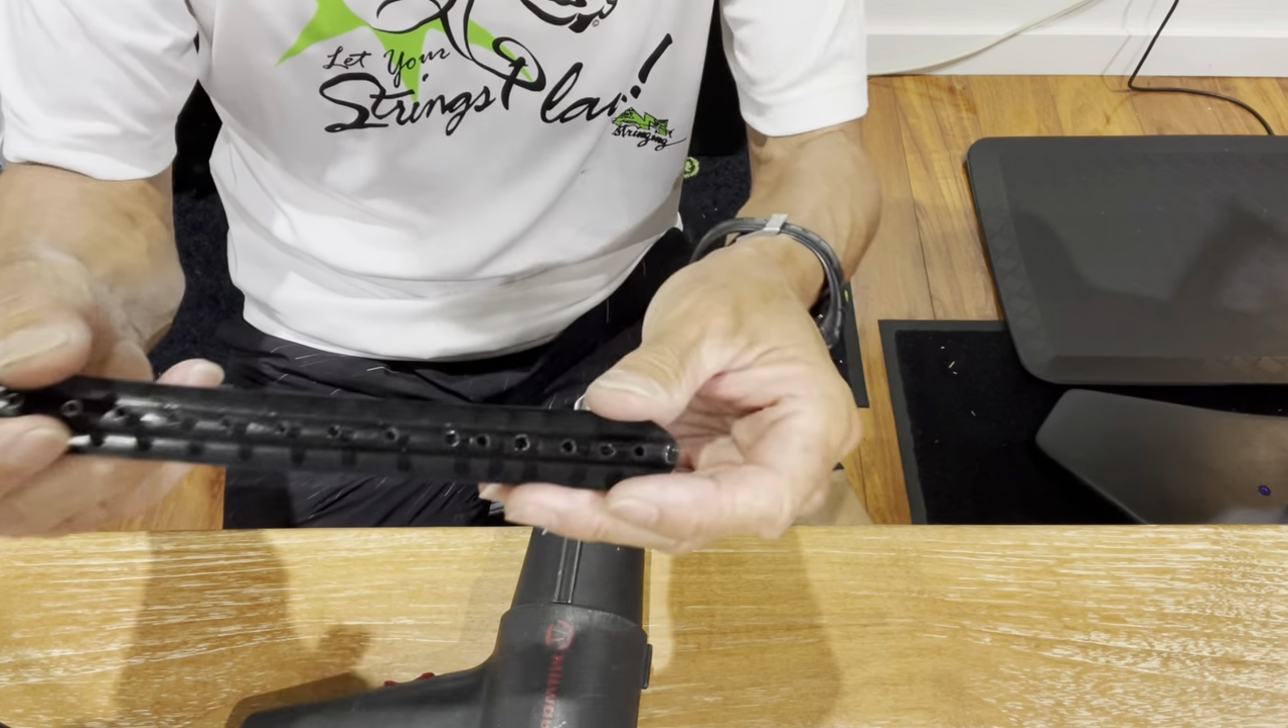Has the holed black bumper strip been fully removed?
Yes.